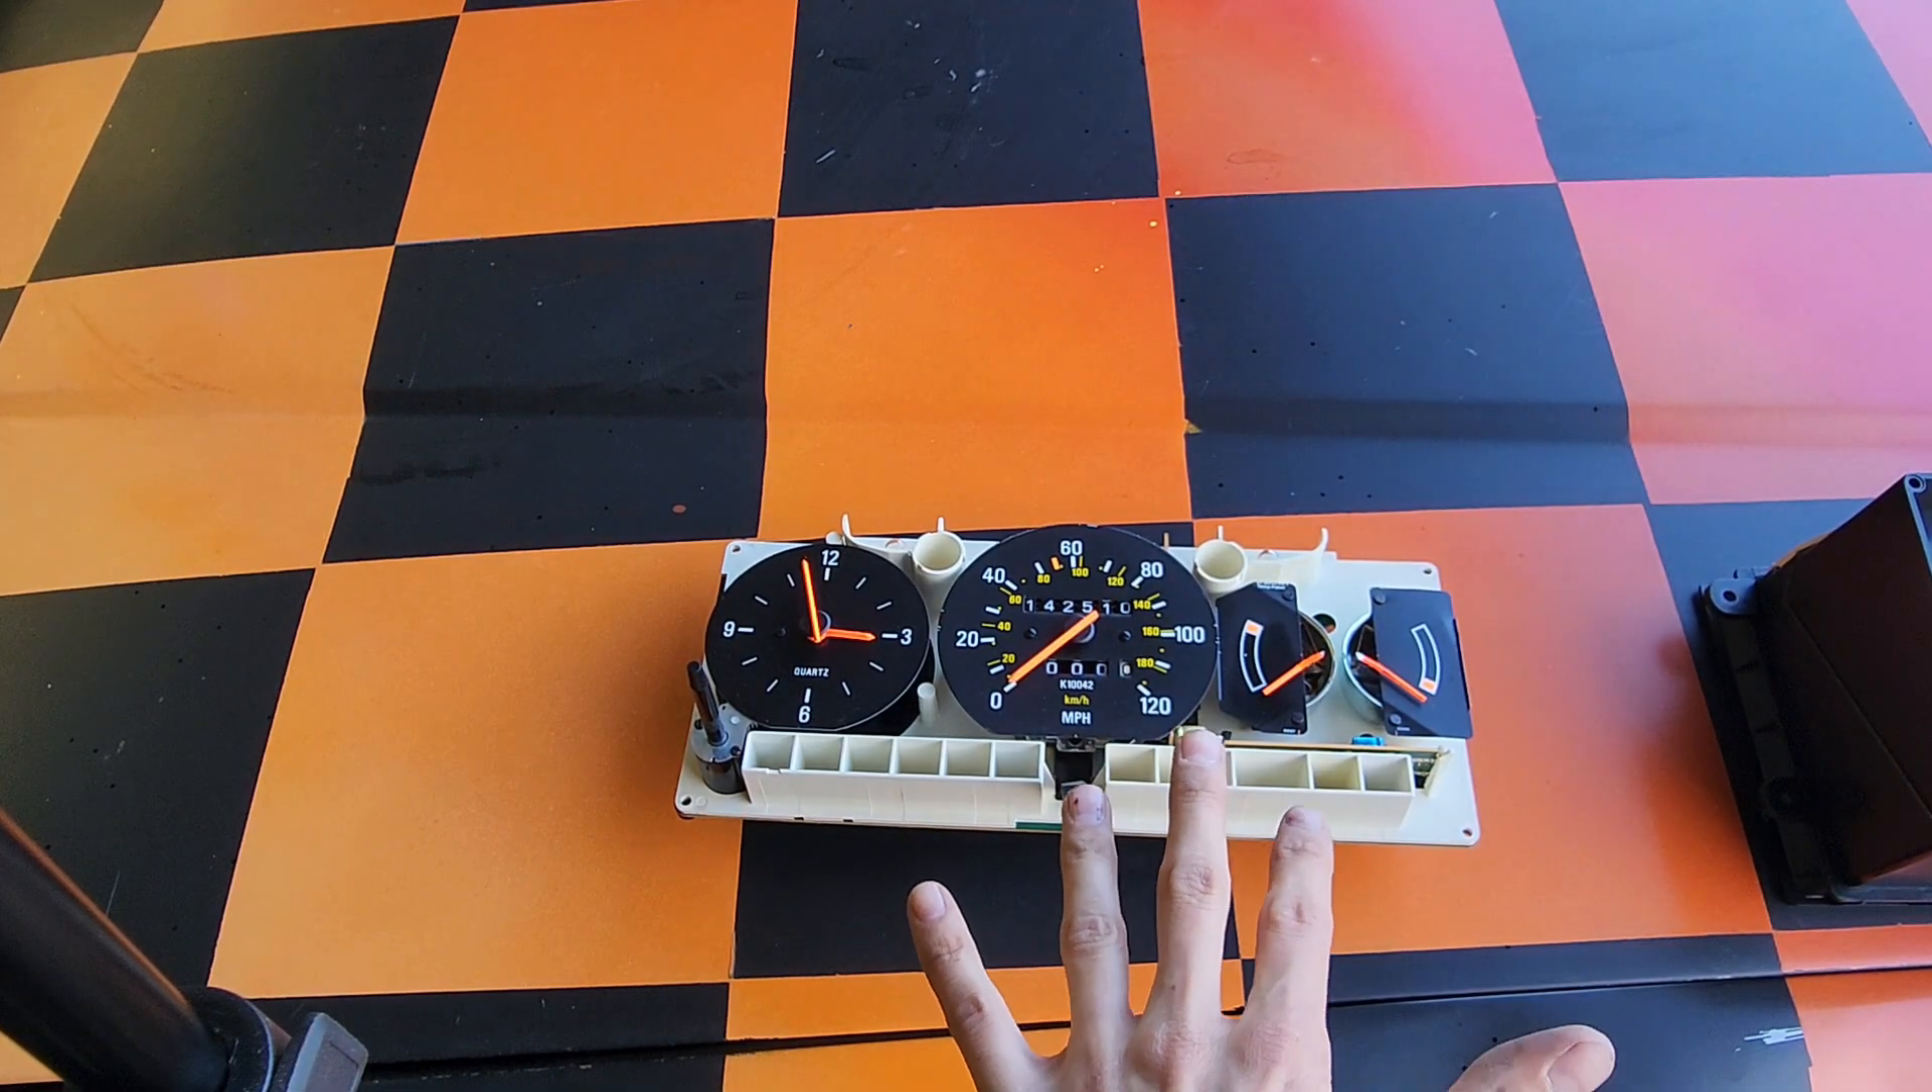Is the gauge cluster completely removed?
Yes.